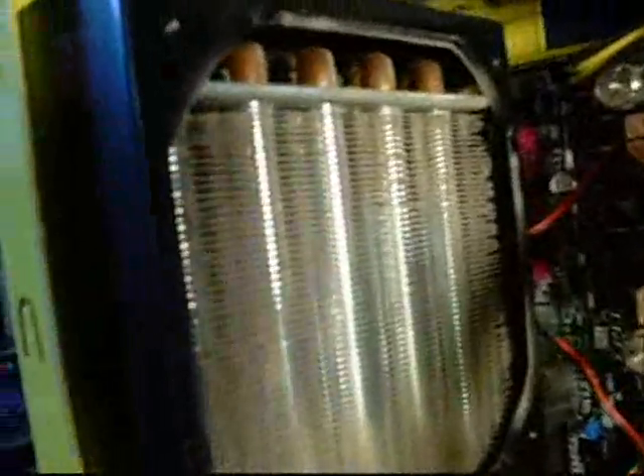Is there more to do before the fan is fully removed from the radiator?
No.